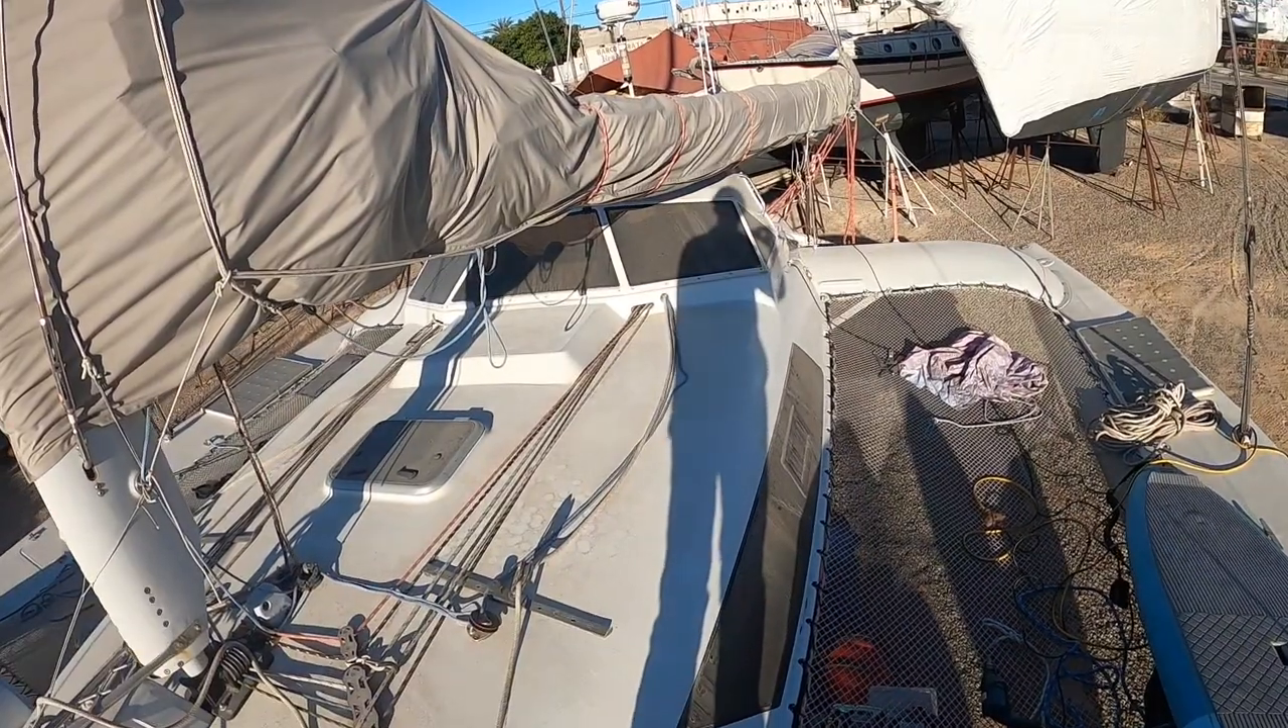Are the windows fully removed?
No.